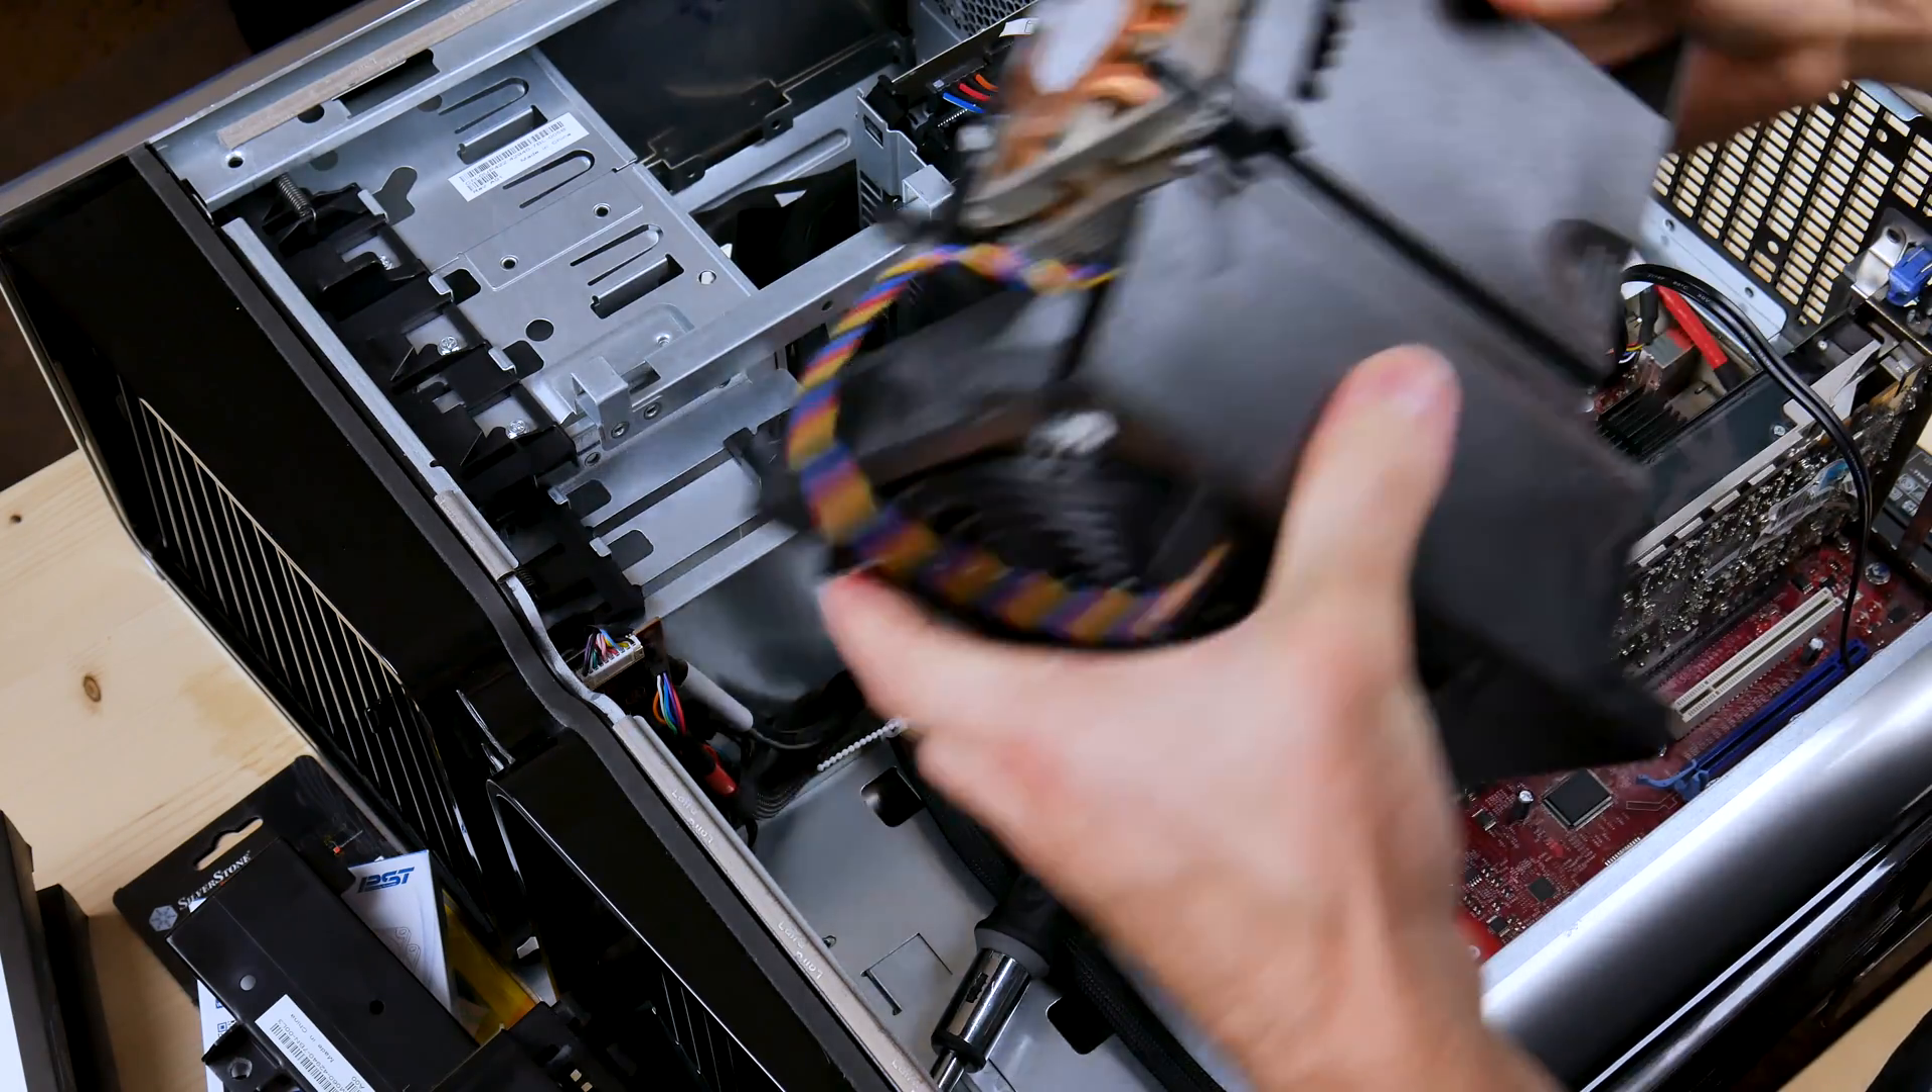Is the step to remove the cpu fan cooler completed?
Yes.